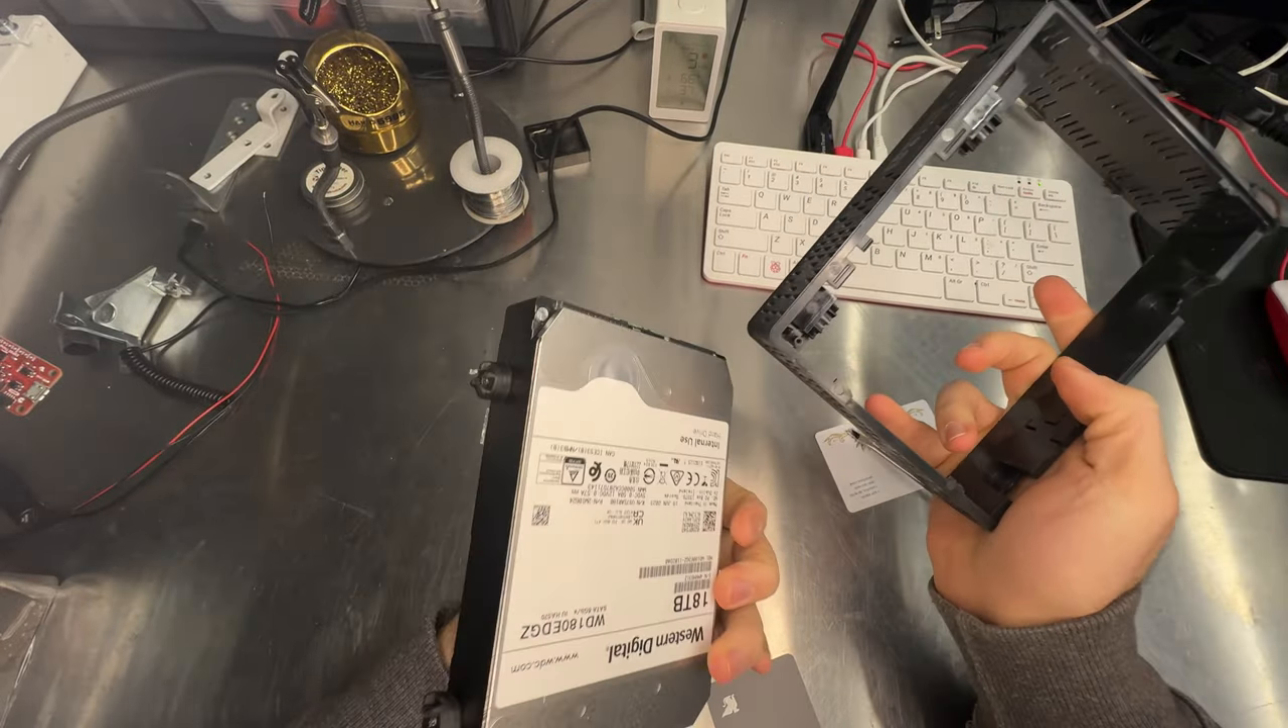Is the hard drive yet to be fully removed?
No.